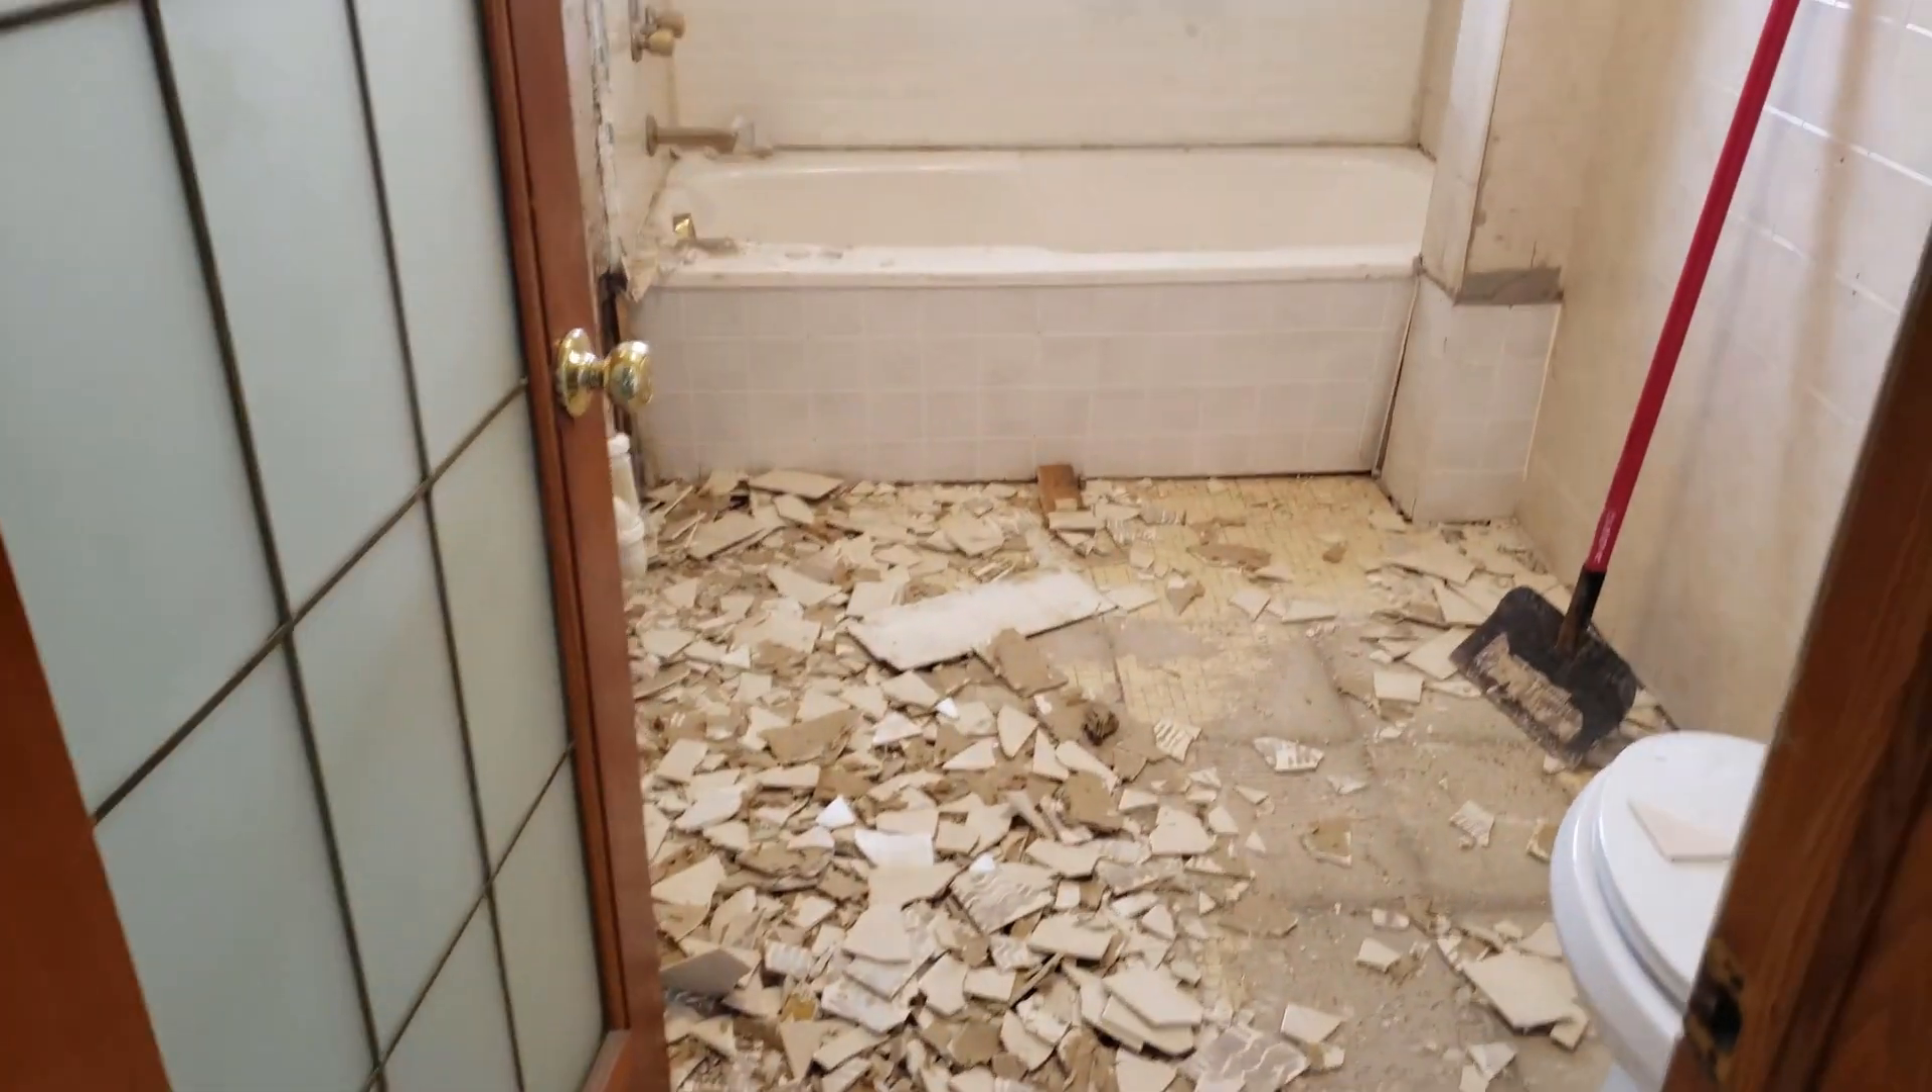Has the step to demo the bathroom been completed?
No.